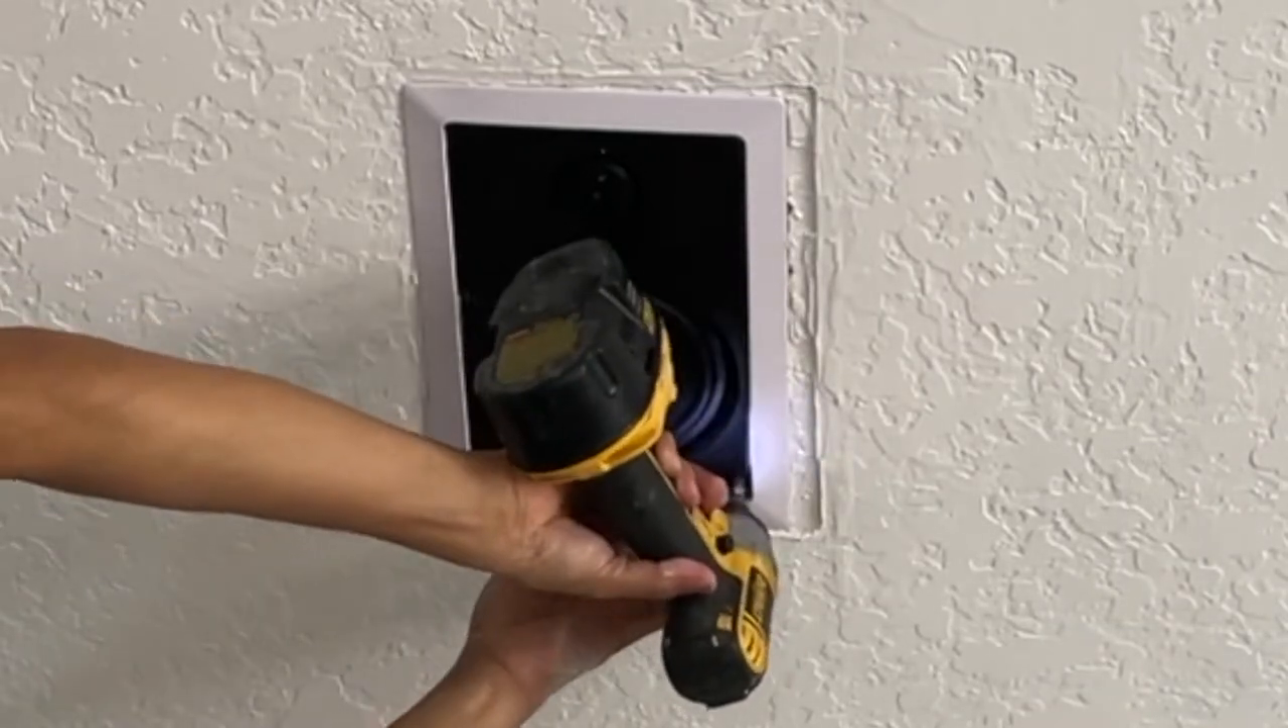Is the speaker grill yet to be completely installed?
Yes.